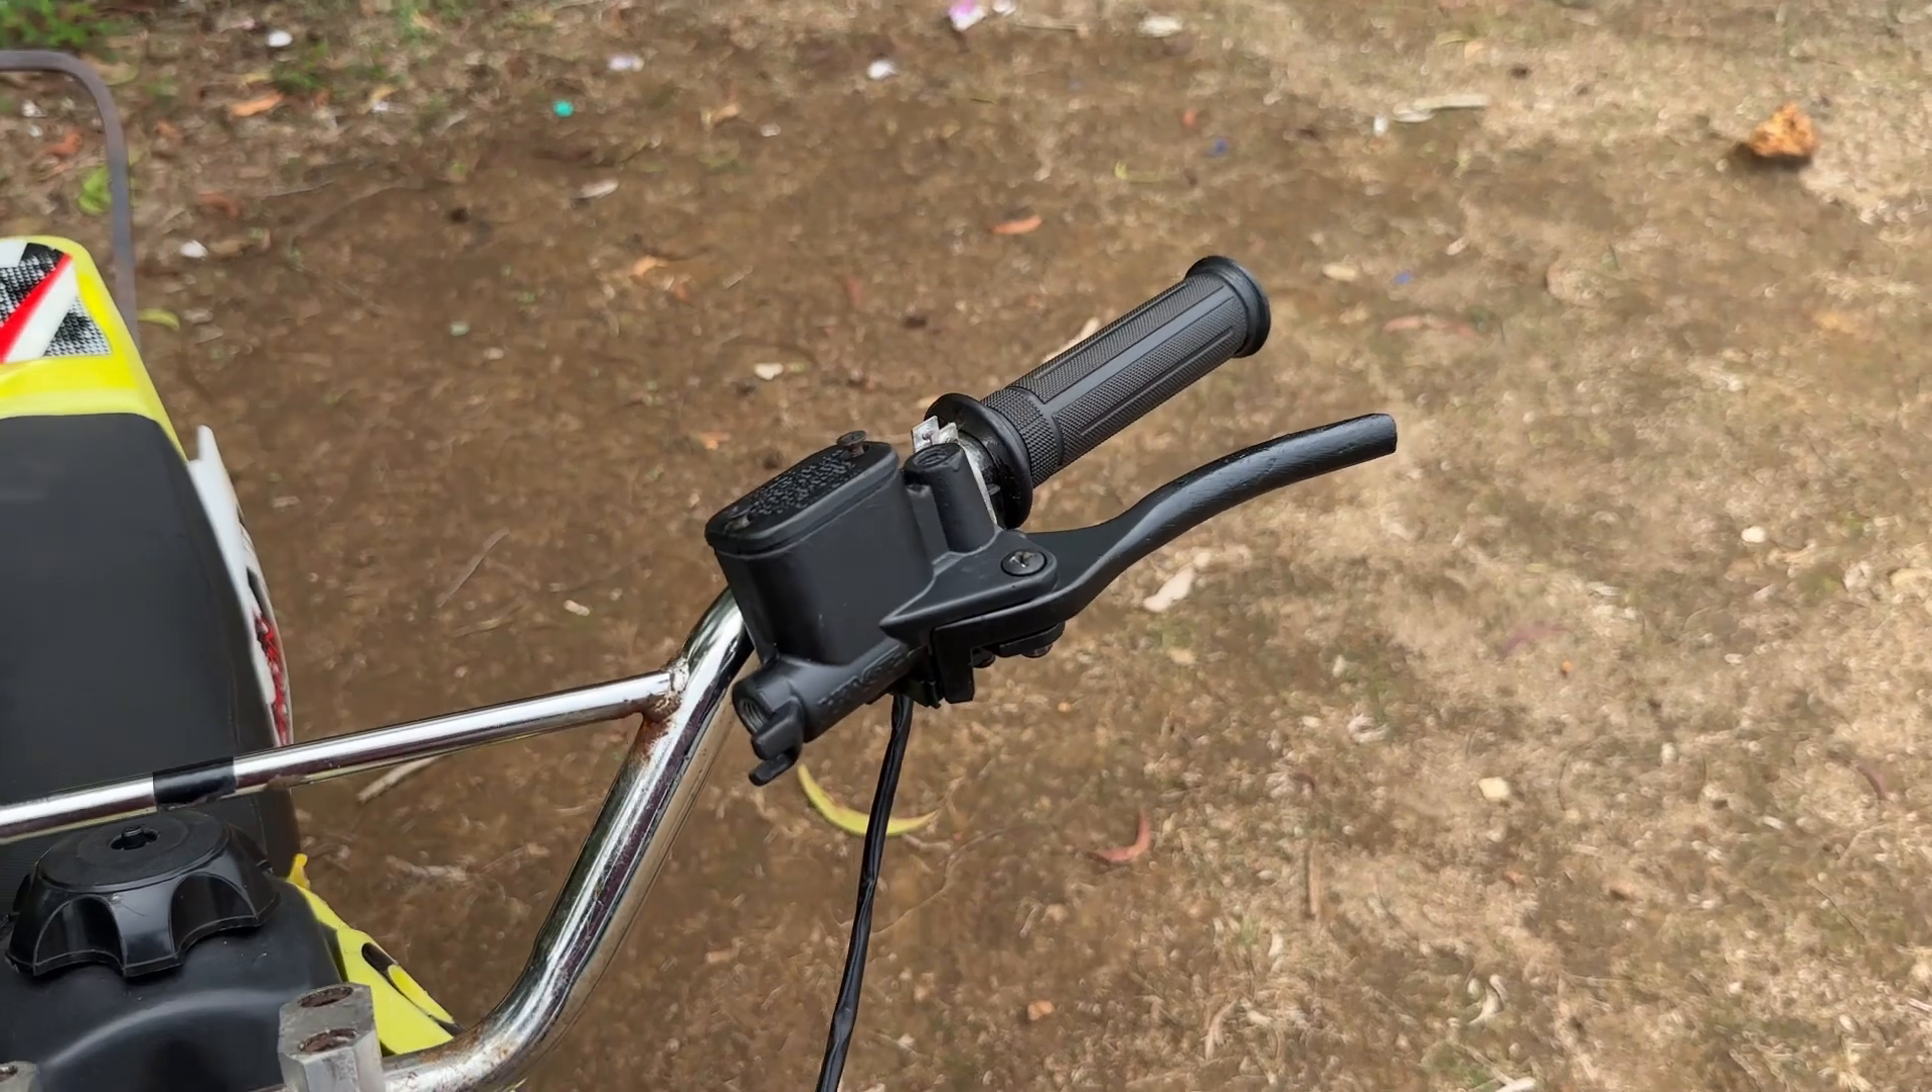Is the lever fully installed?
Yes.